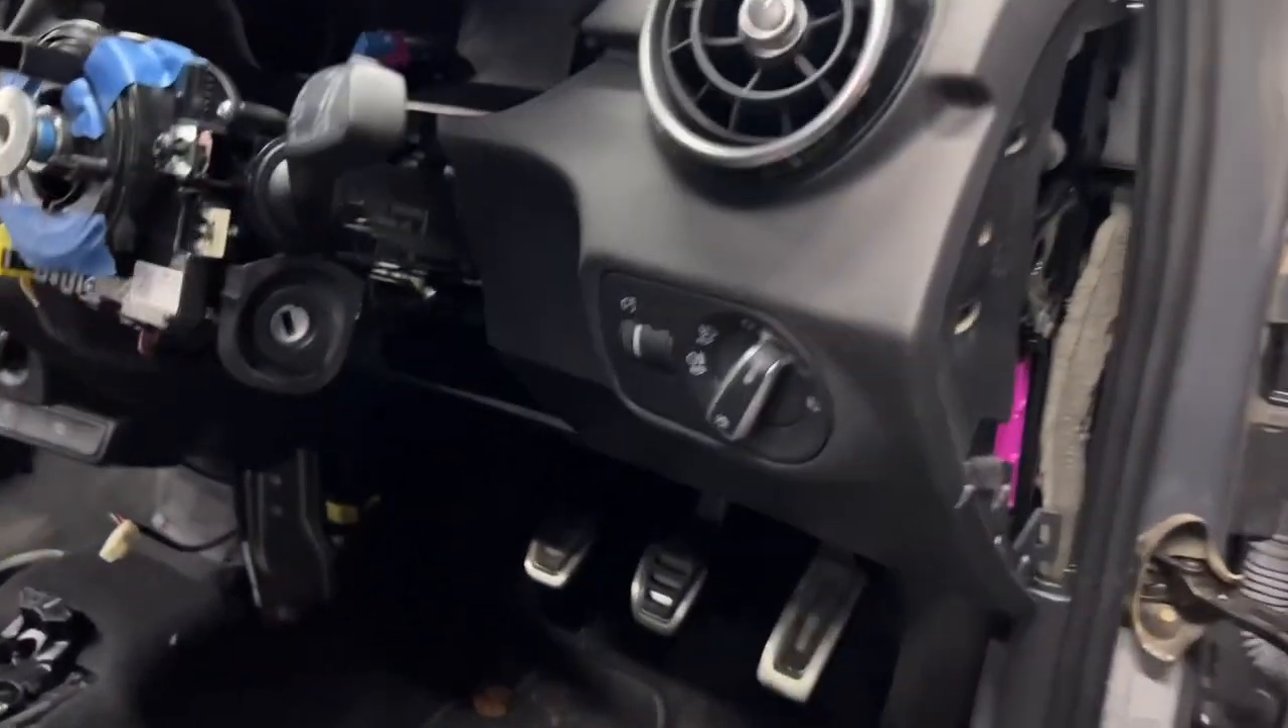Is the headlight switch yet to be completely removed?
Yes.